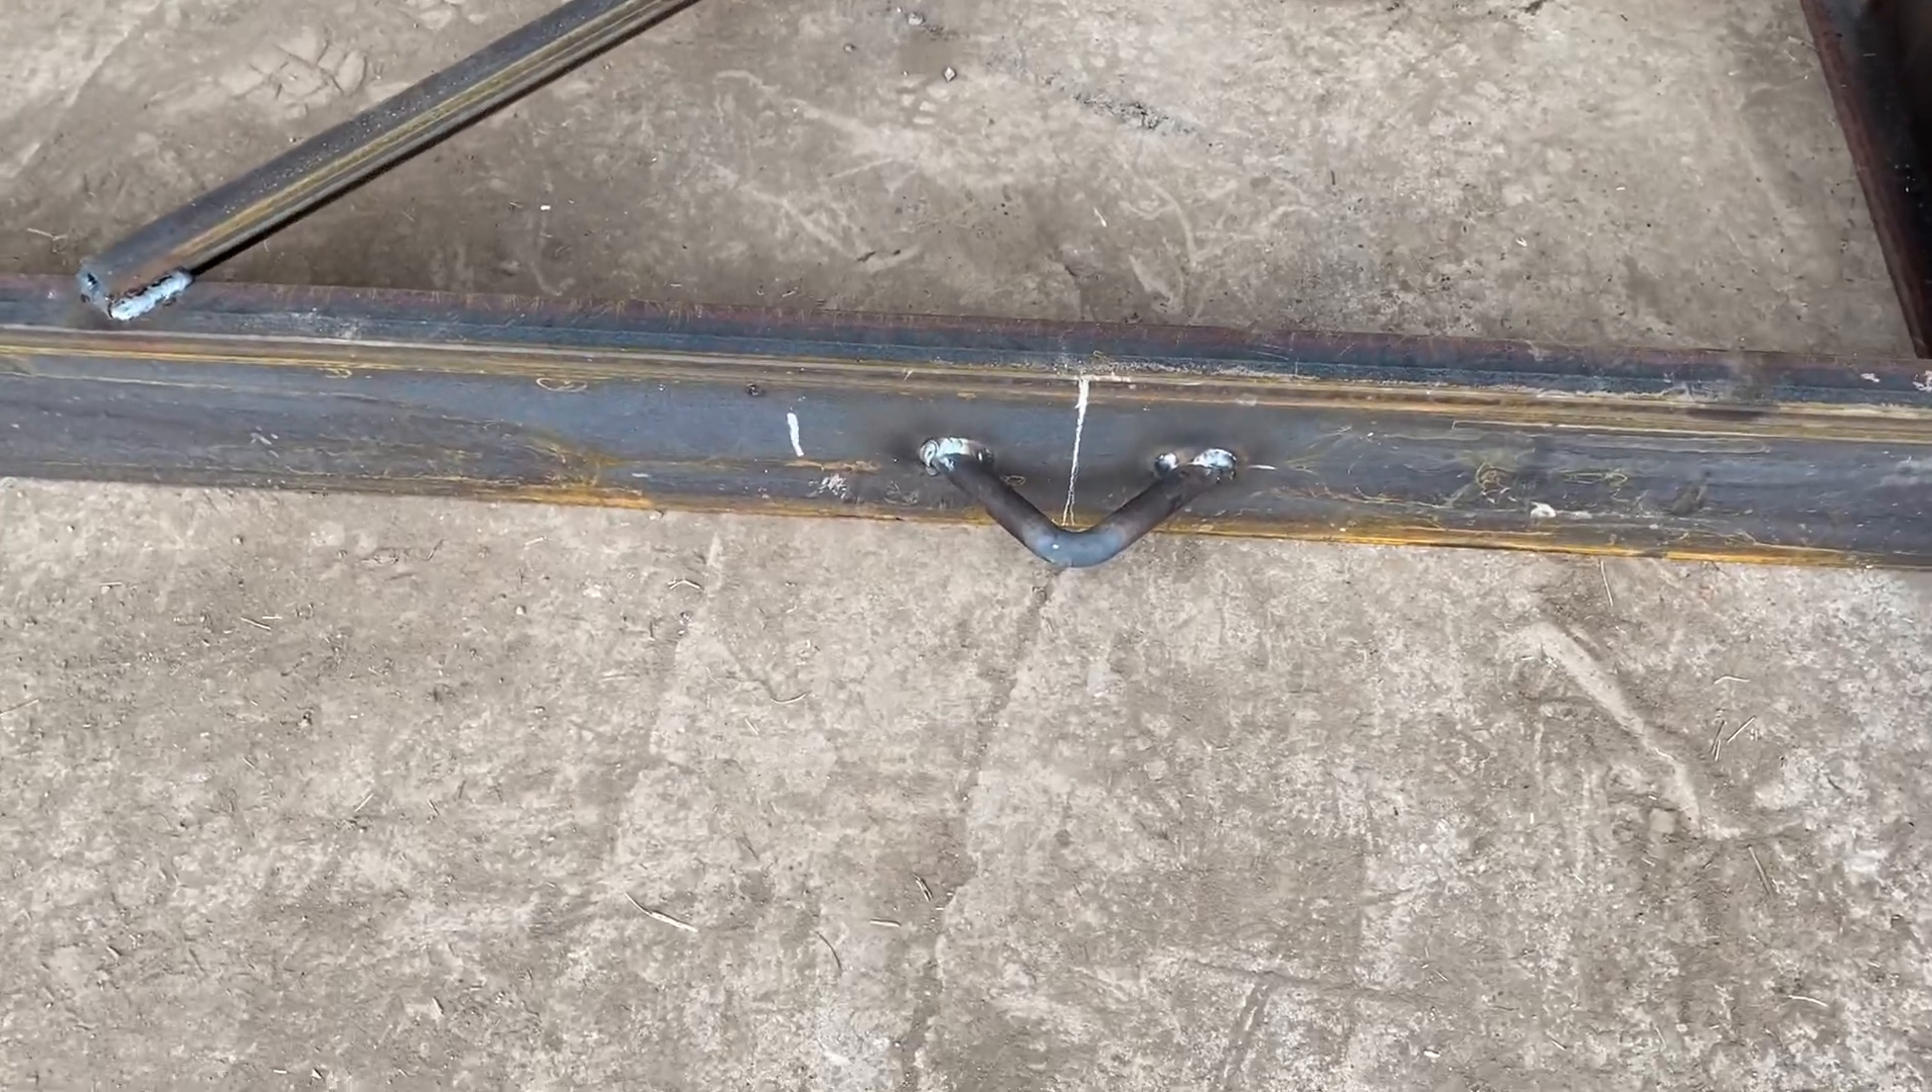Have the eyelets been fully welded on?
Yes.